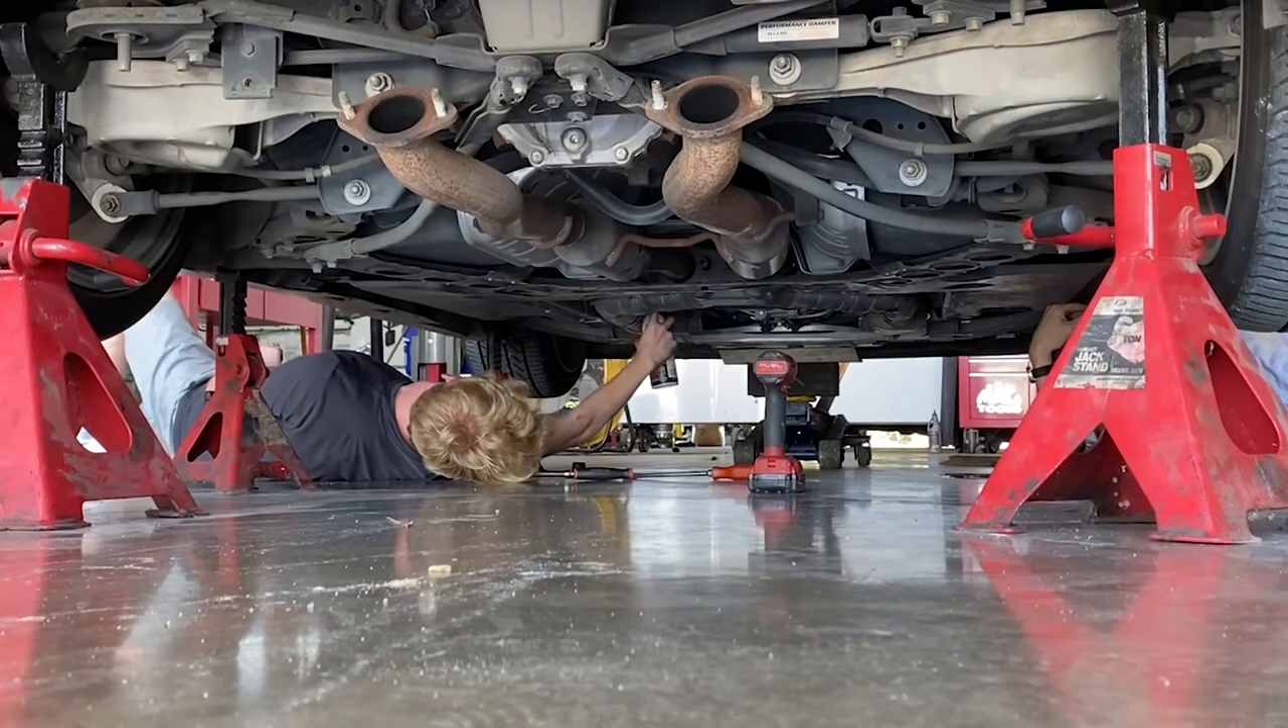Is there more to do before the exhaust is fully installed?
Yes.